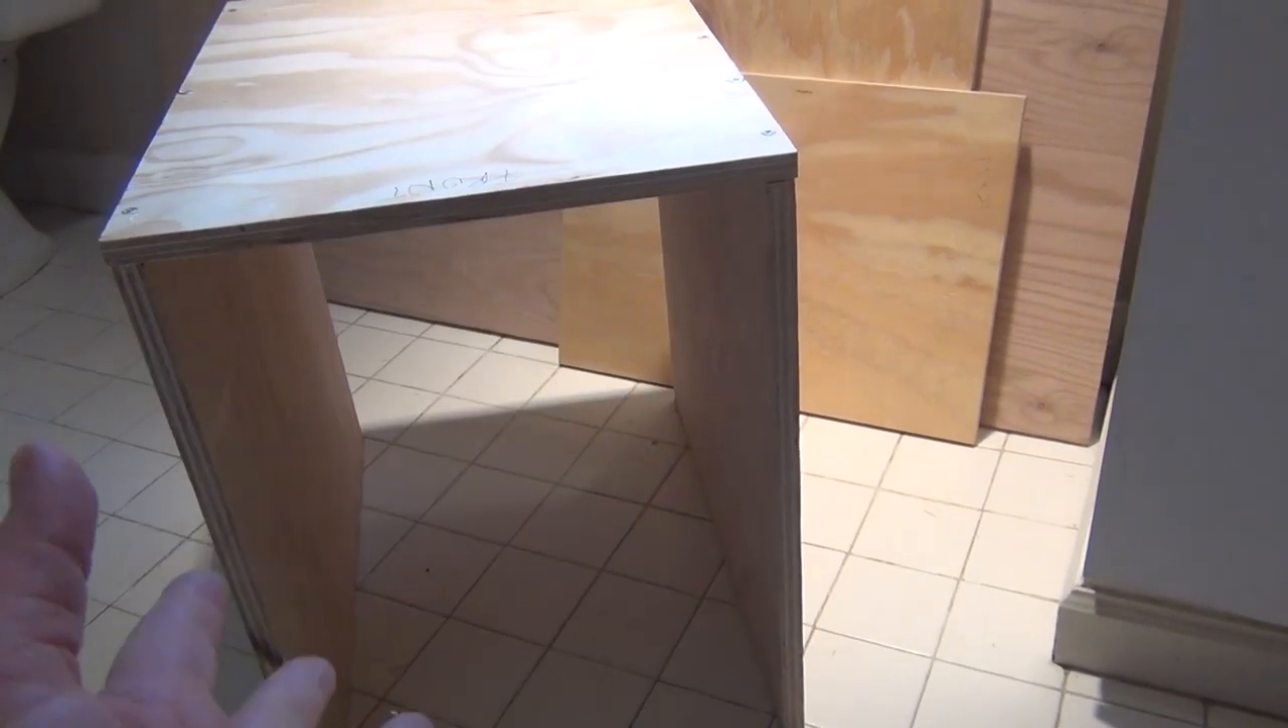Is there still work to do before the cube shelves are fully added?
Yes.